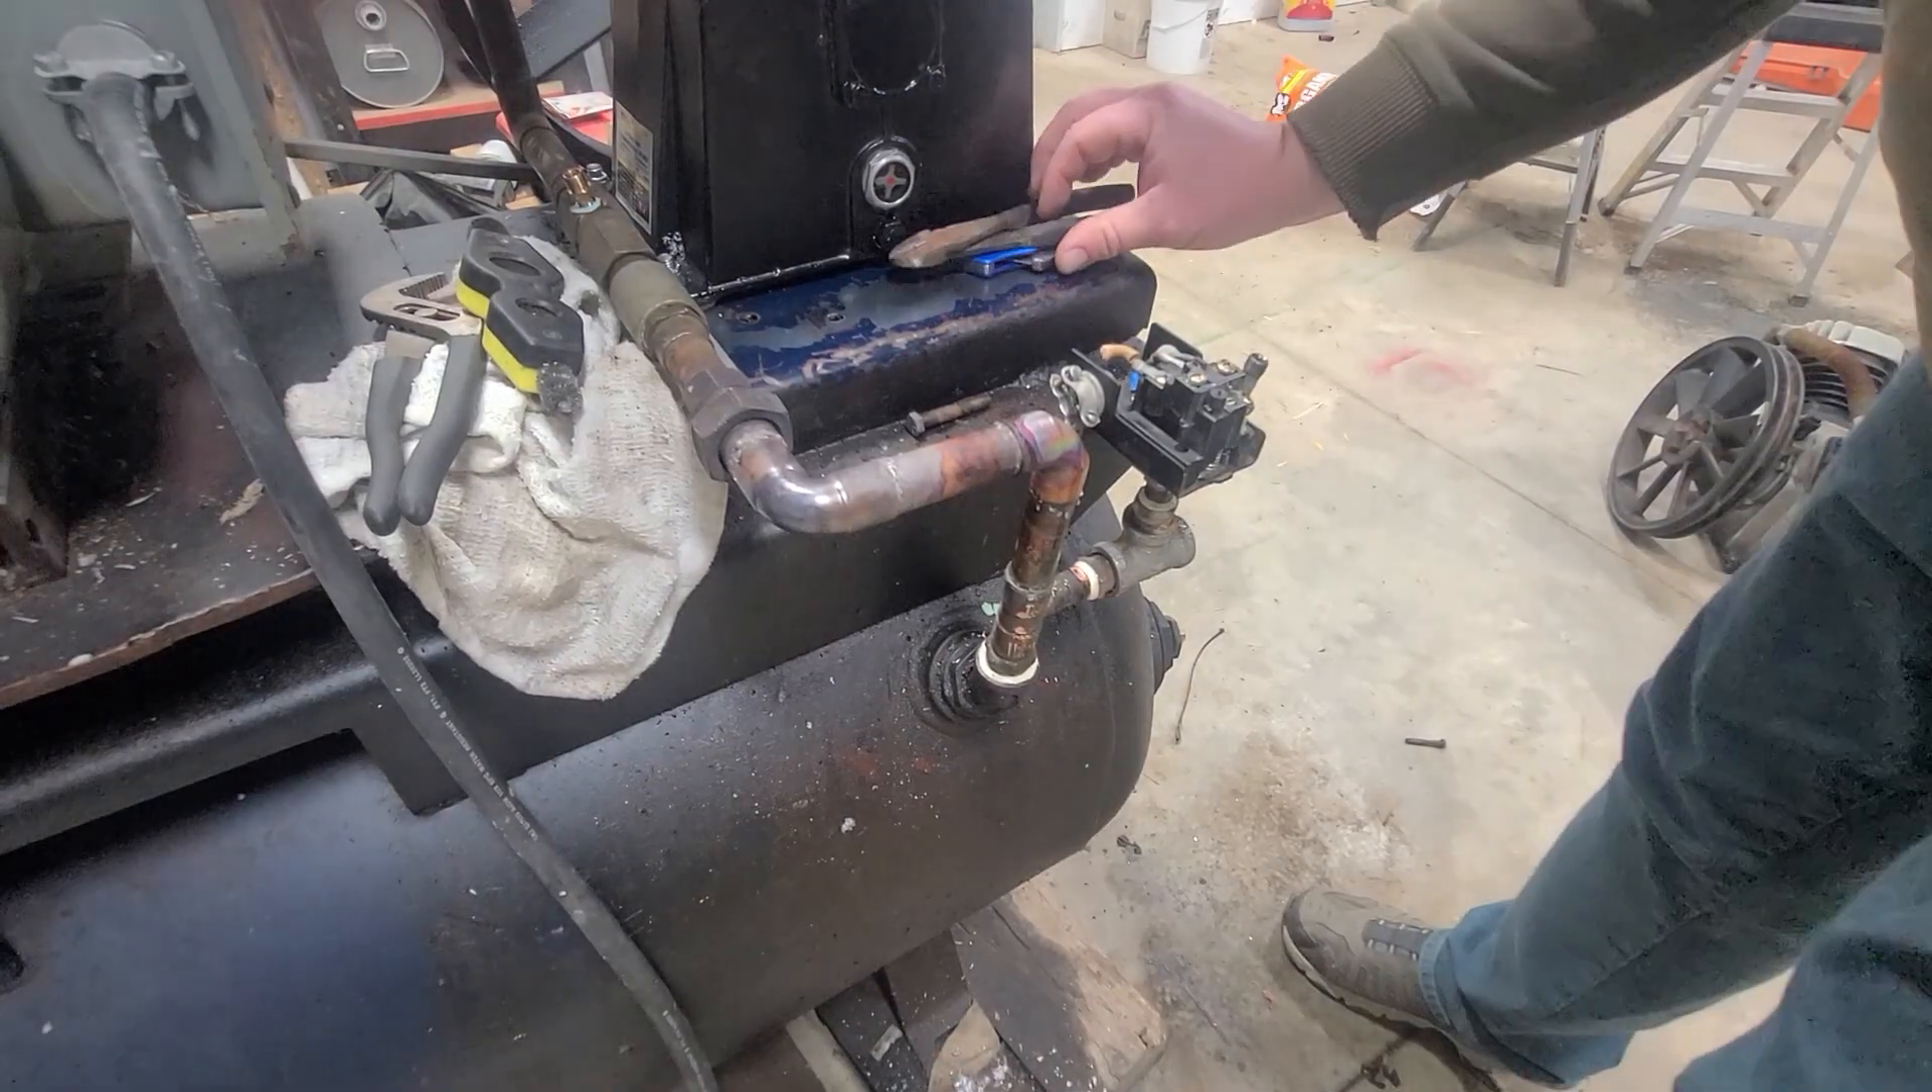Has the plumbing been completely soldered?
Yes.